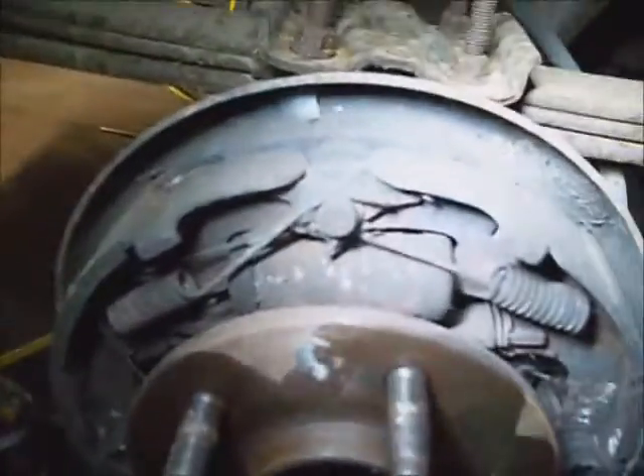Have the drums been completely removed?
Yes.